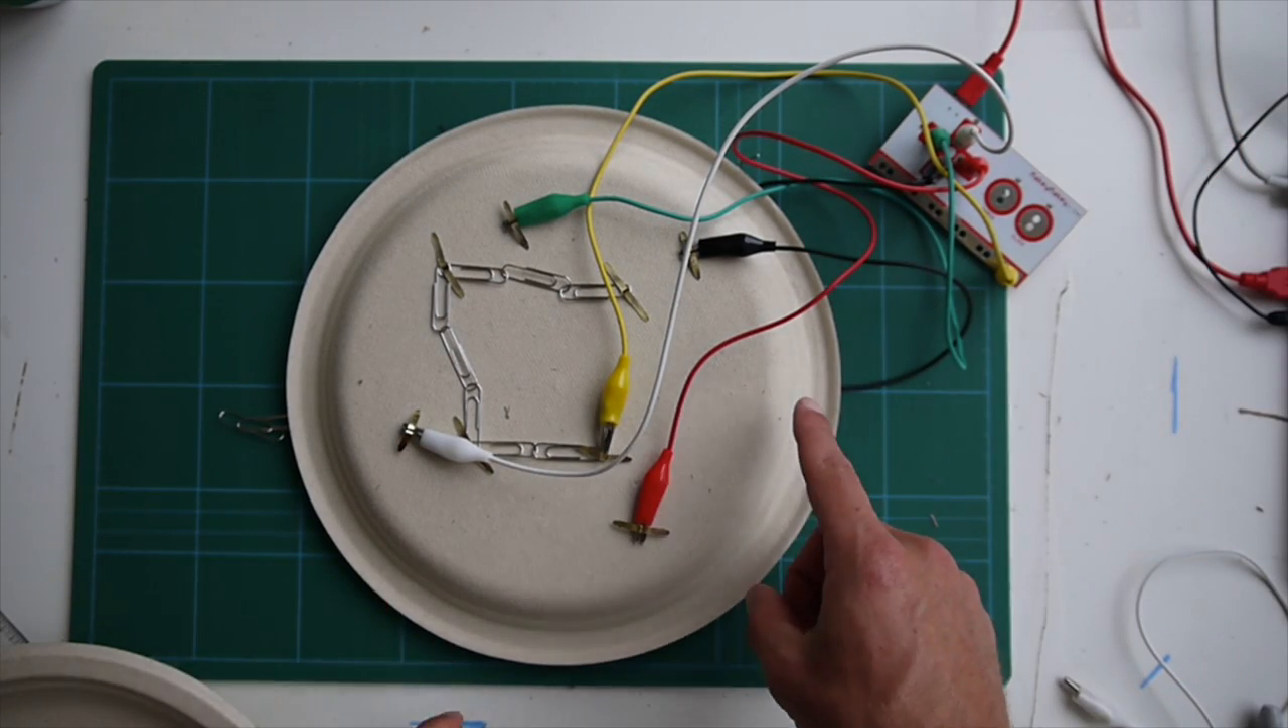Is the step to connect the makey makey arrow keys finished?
Yes.